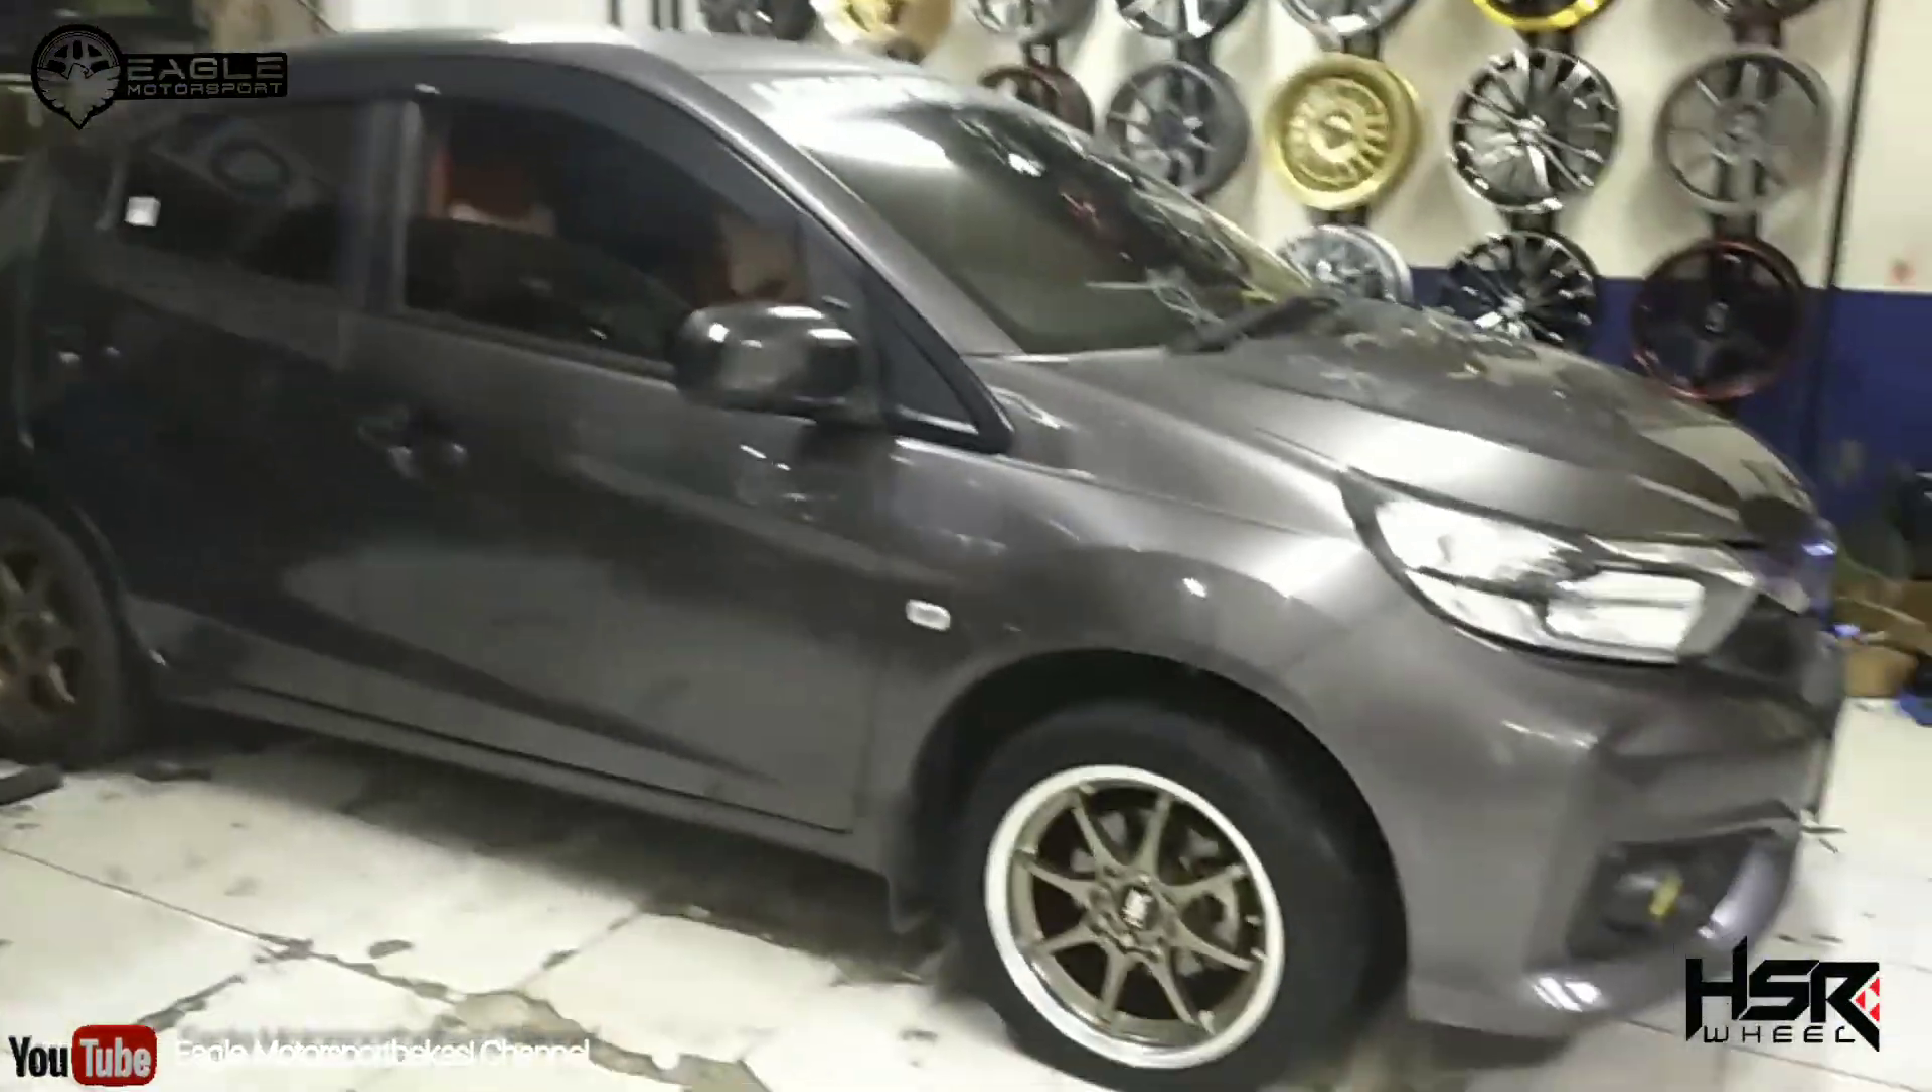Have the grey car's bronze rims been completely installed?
Yes.